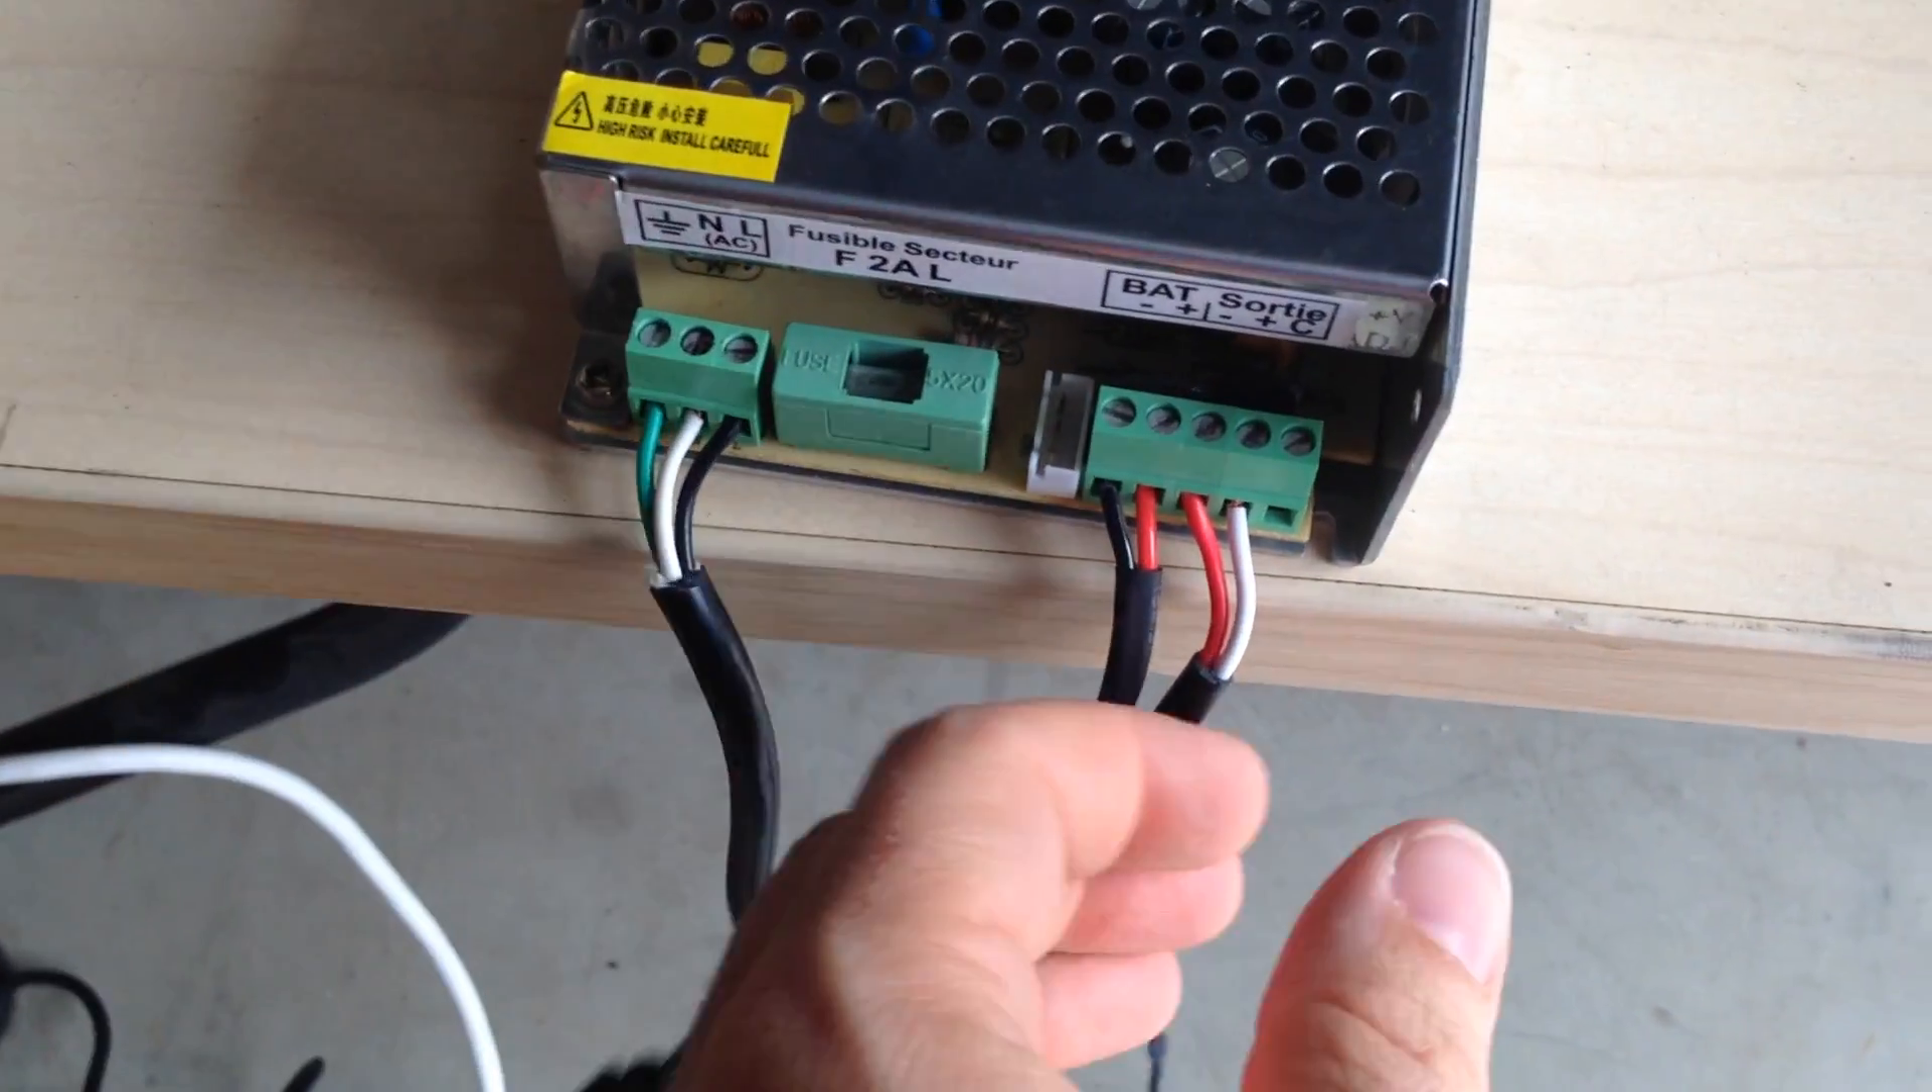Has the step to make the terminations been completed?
Yes.